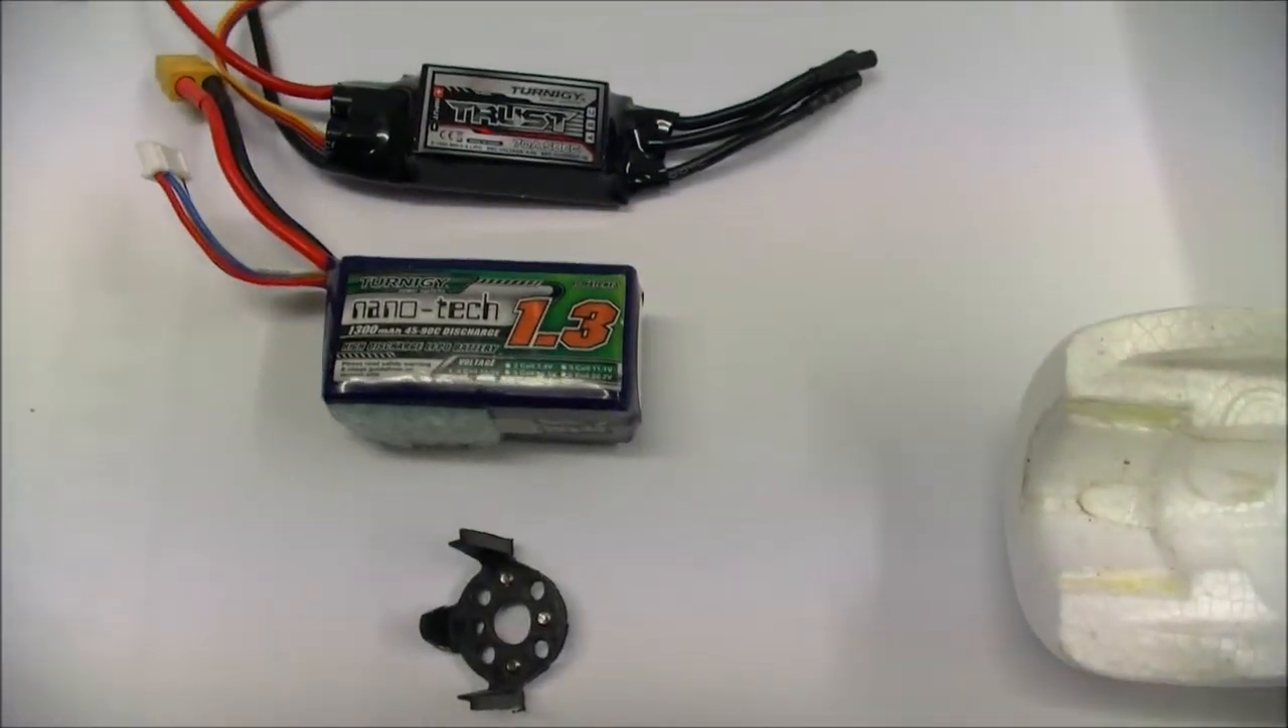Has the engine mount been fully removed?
Yes.